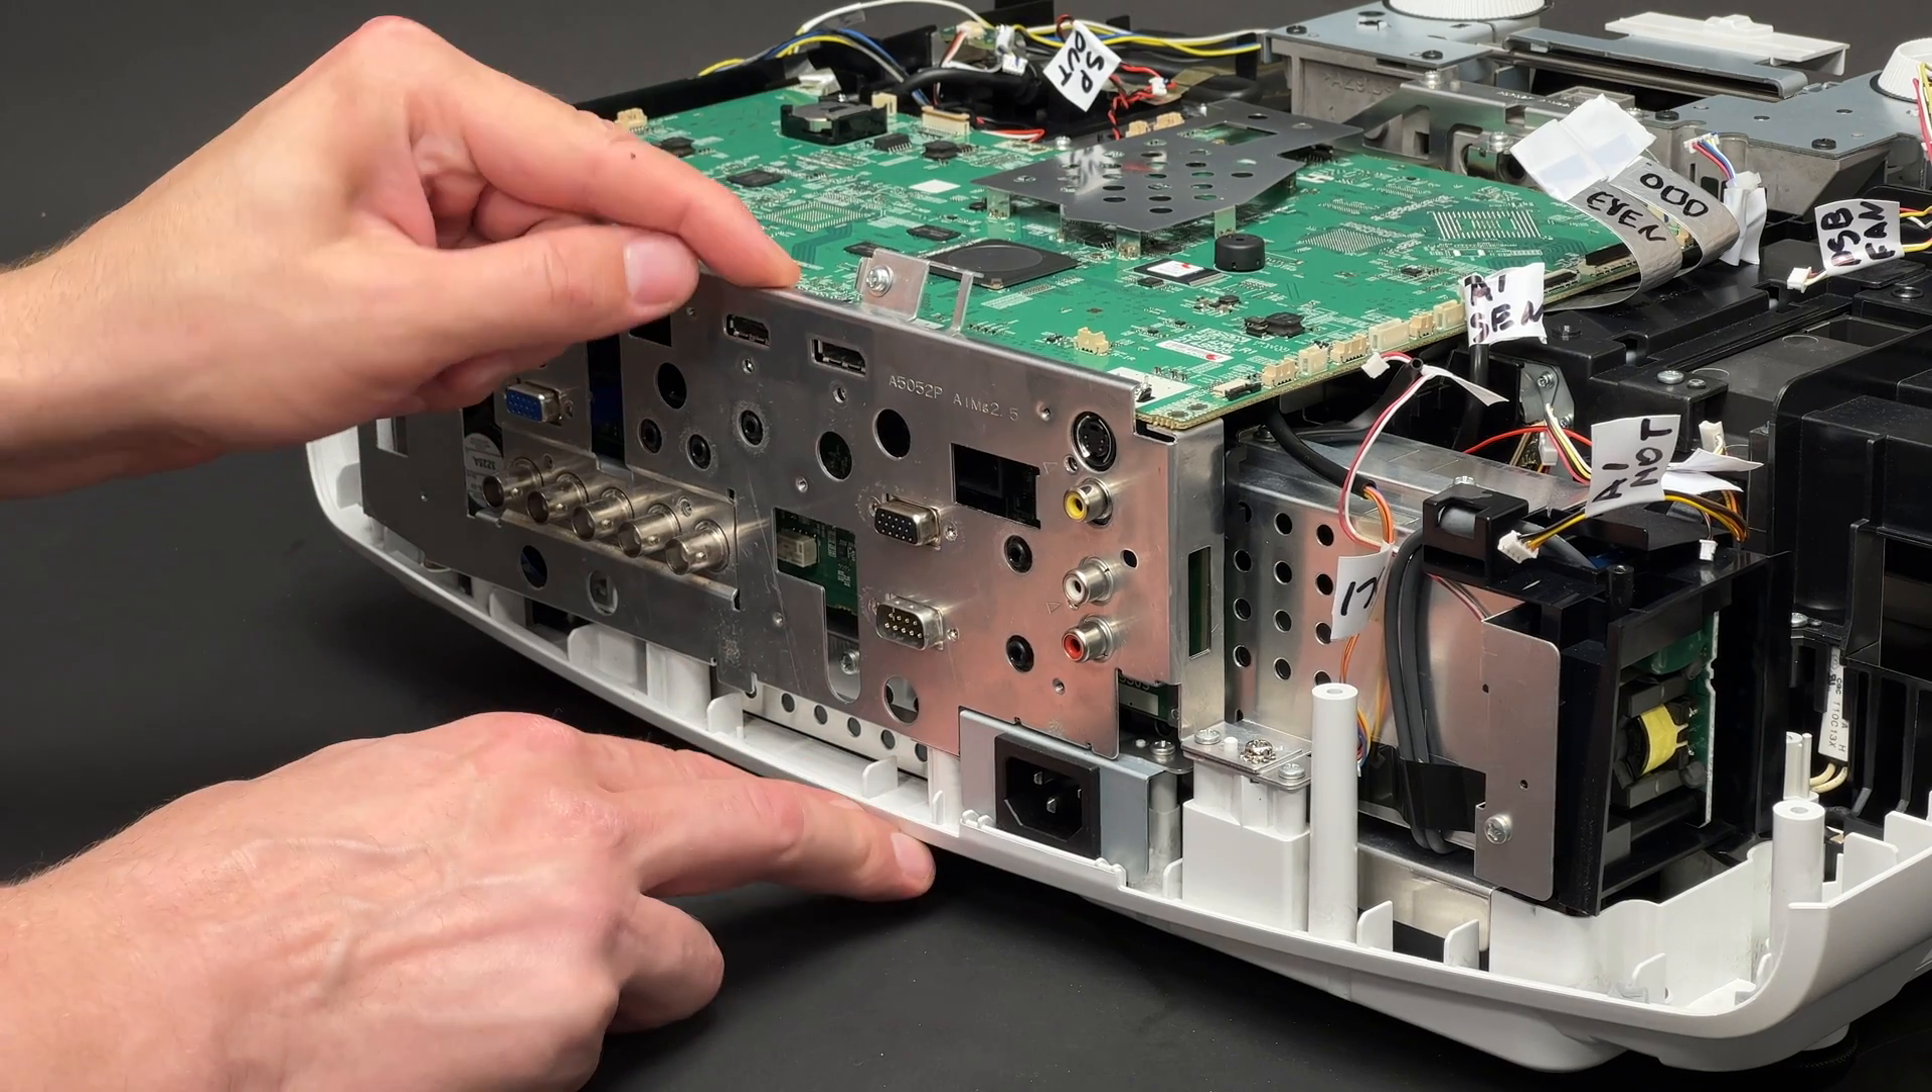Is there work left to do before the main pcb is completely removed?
Yes.